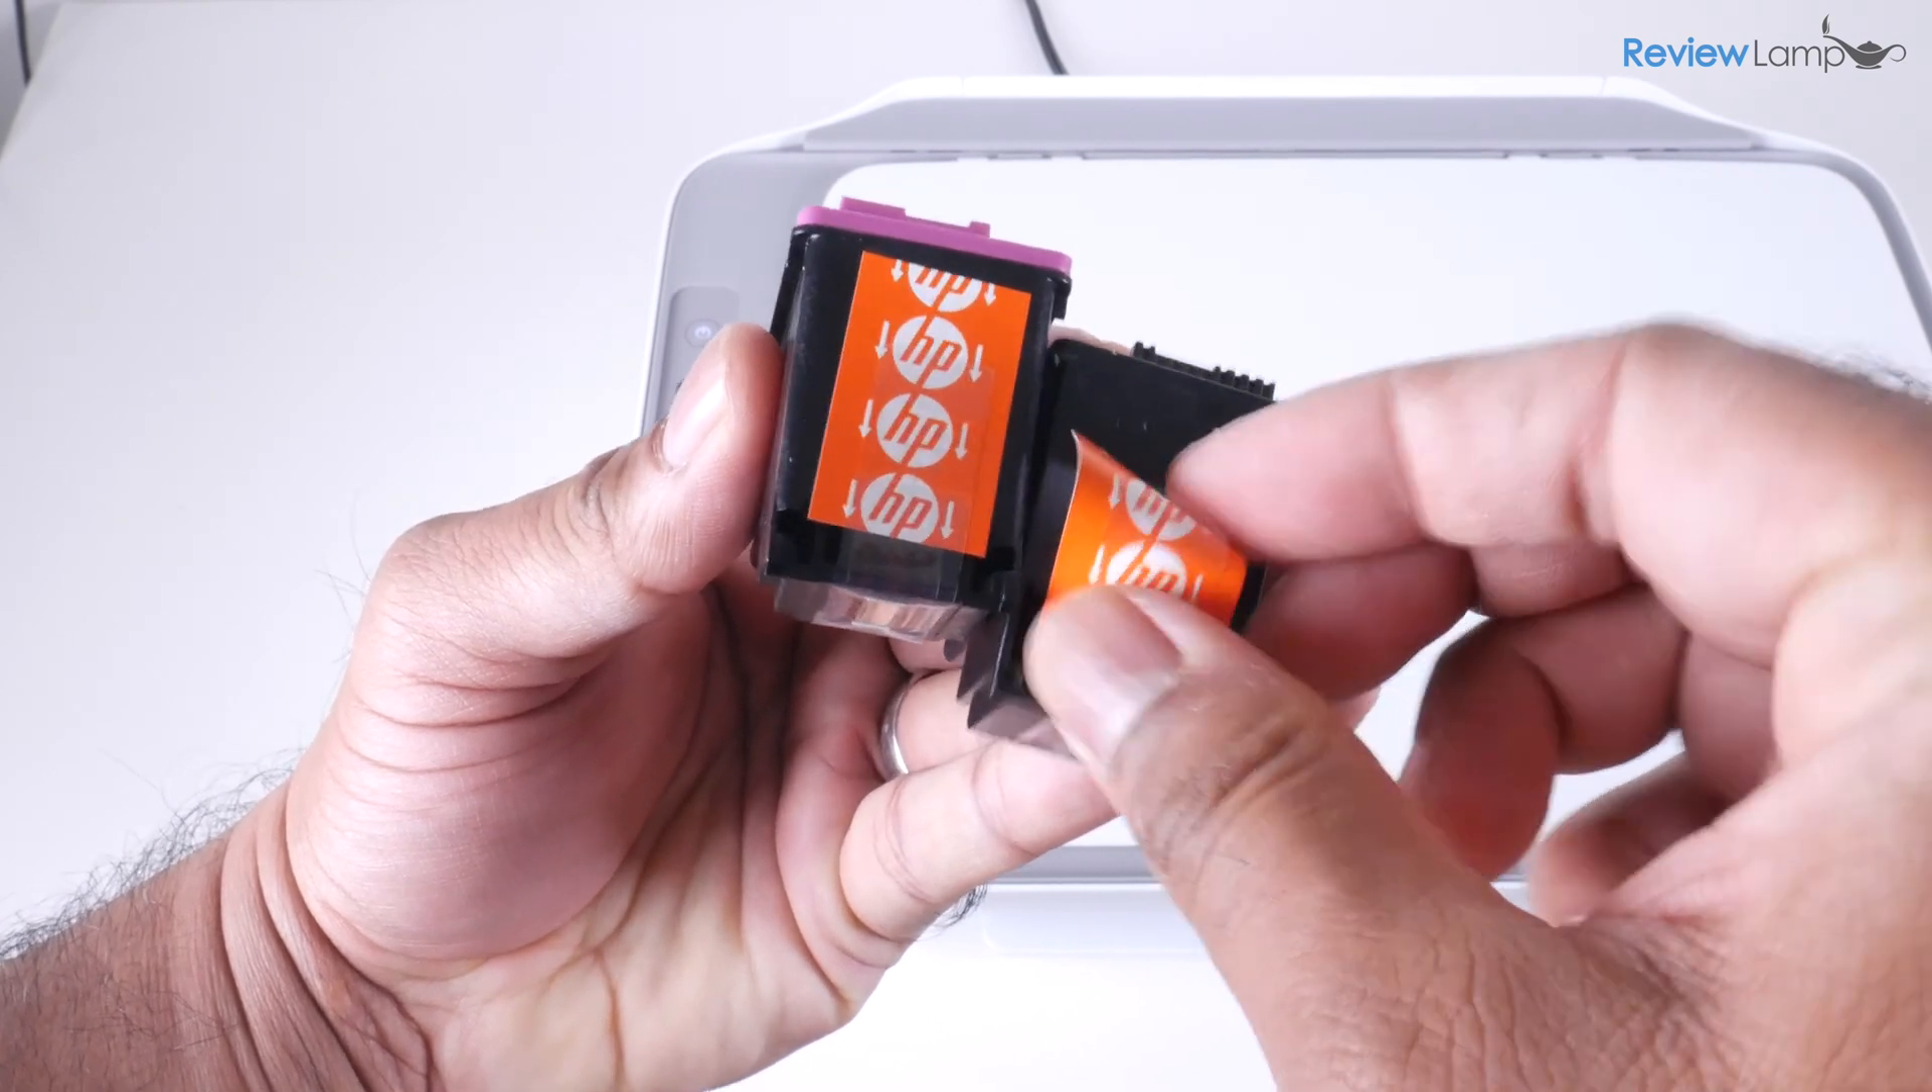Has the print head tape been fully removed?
No.